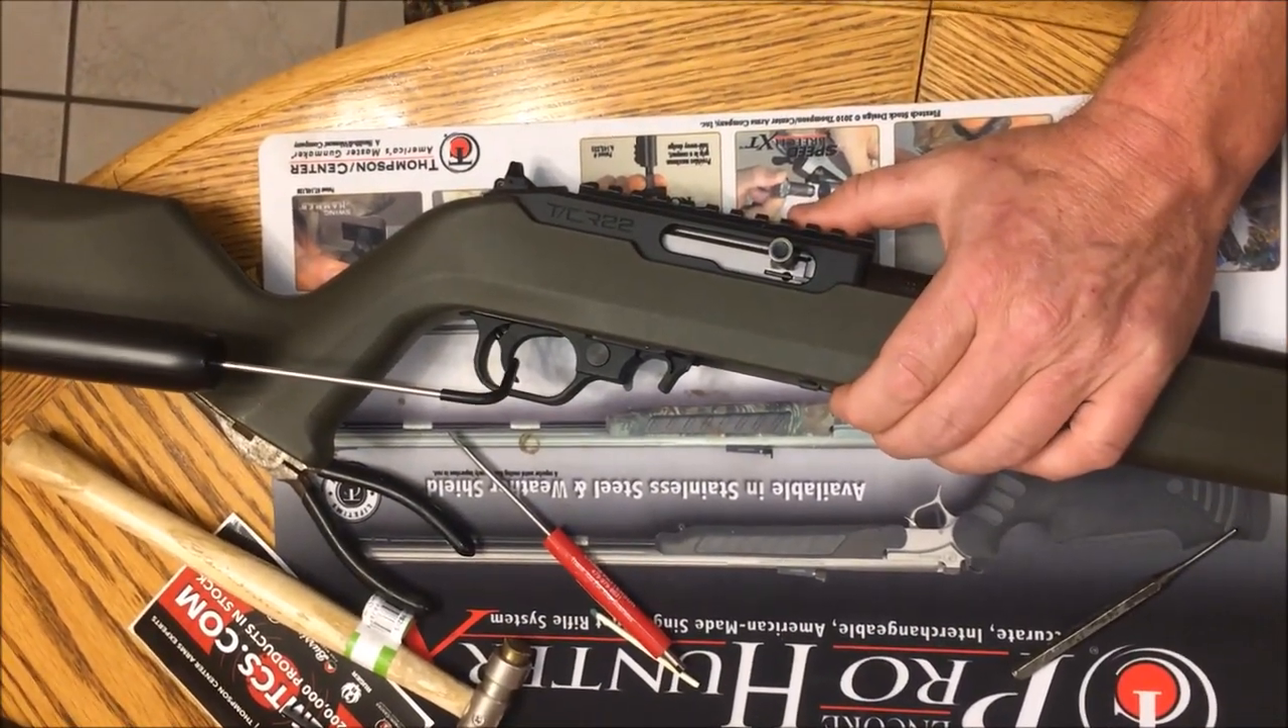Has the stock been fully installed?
Yes.